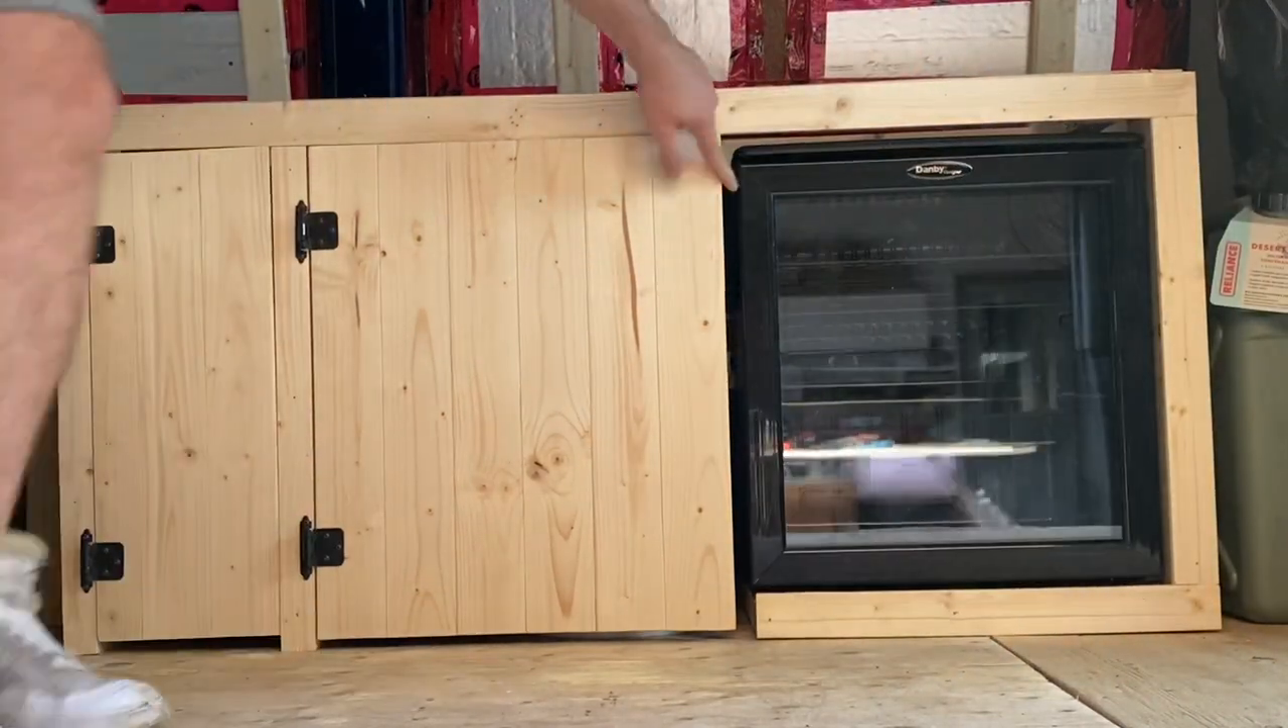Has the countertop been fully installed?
No.